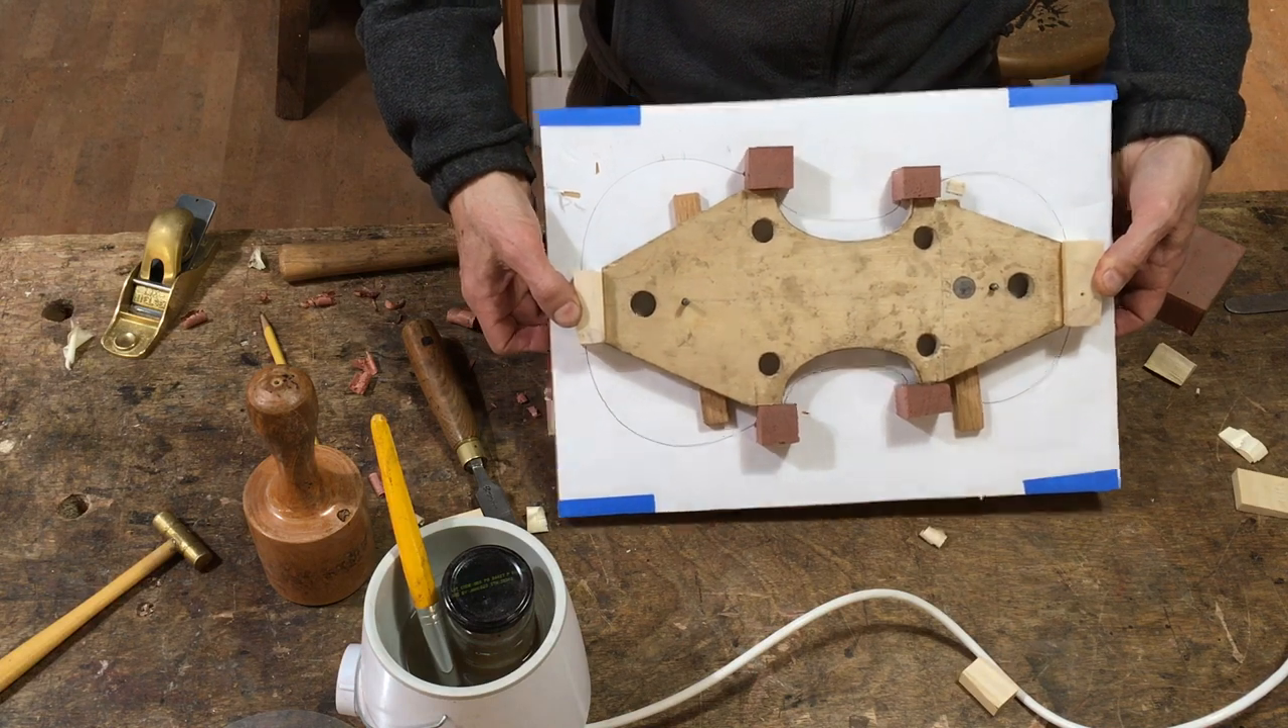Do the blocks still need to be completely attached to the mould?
No.